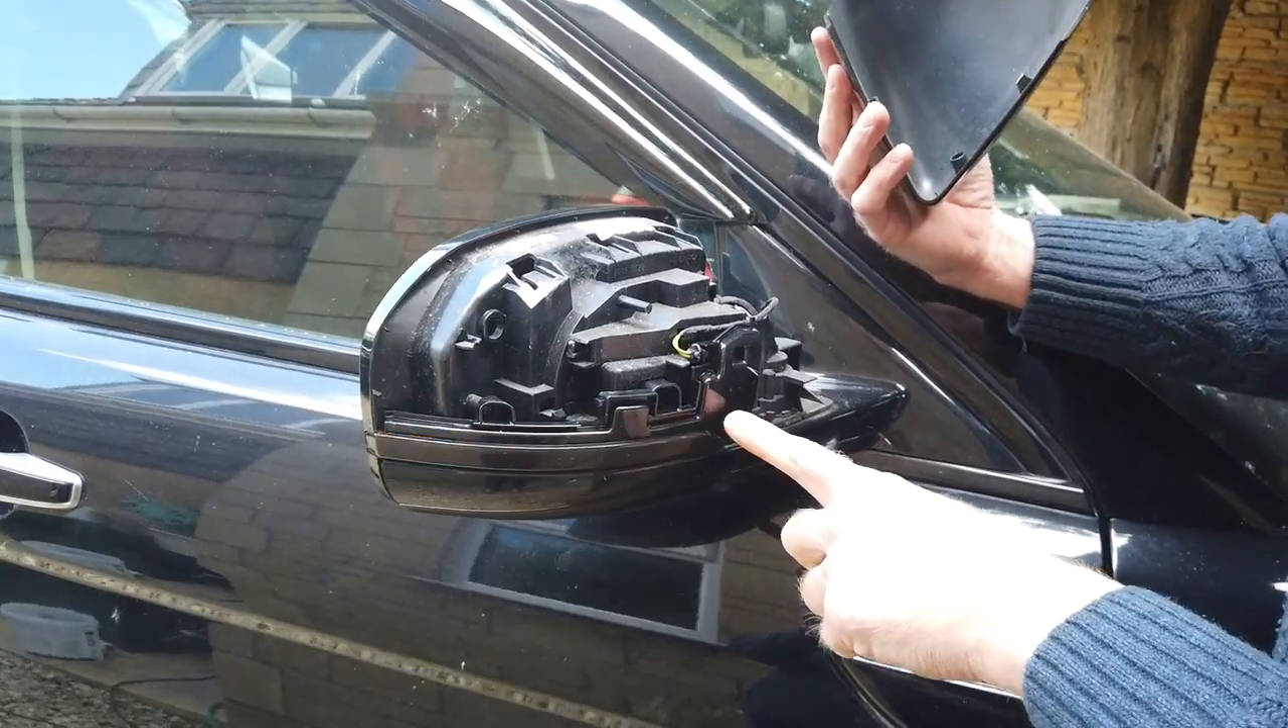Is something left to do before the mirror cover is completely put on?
Yes.